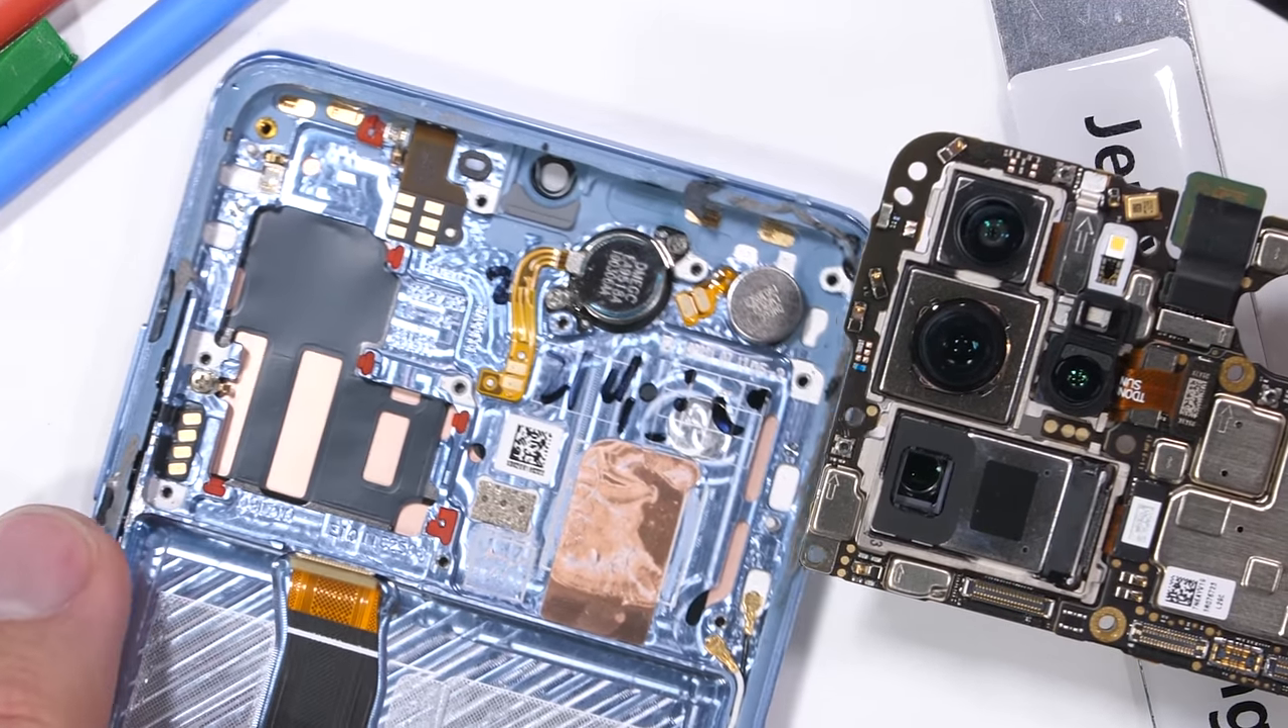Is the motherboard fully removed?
Yes.